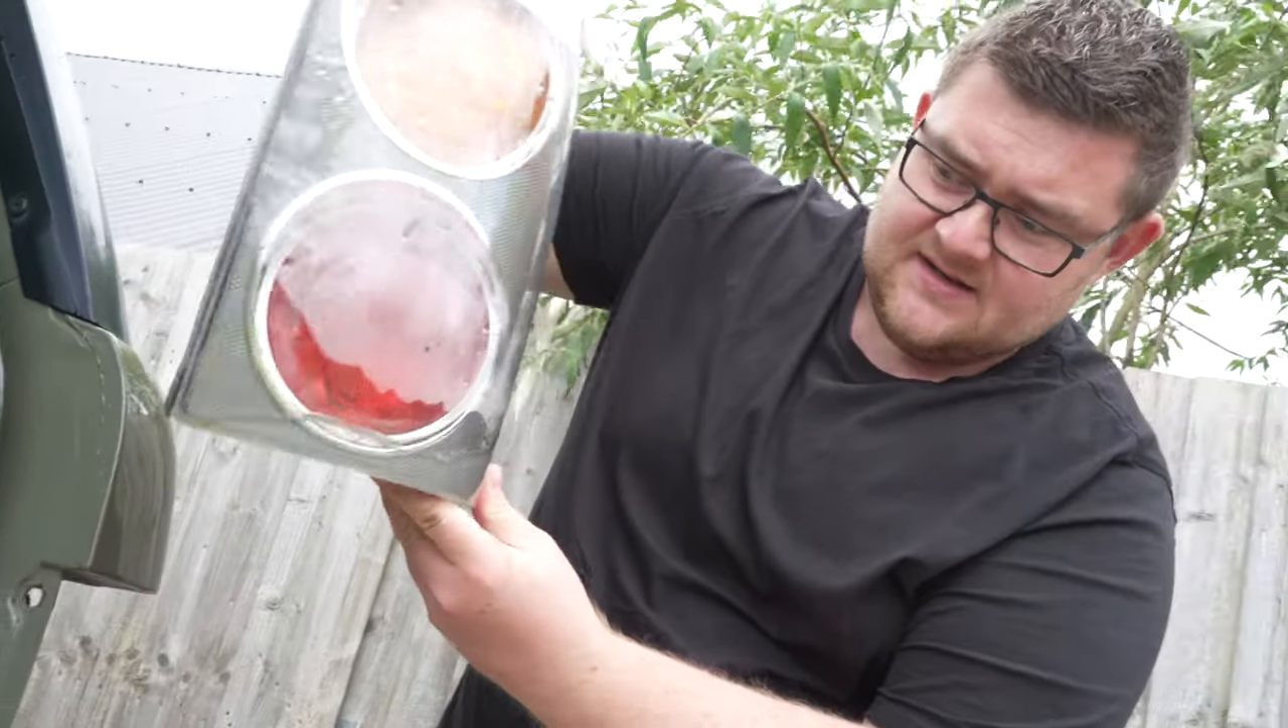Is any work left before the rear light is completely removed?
No.